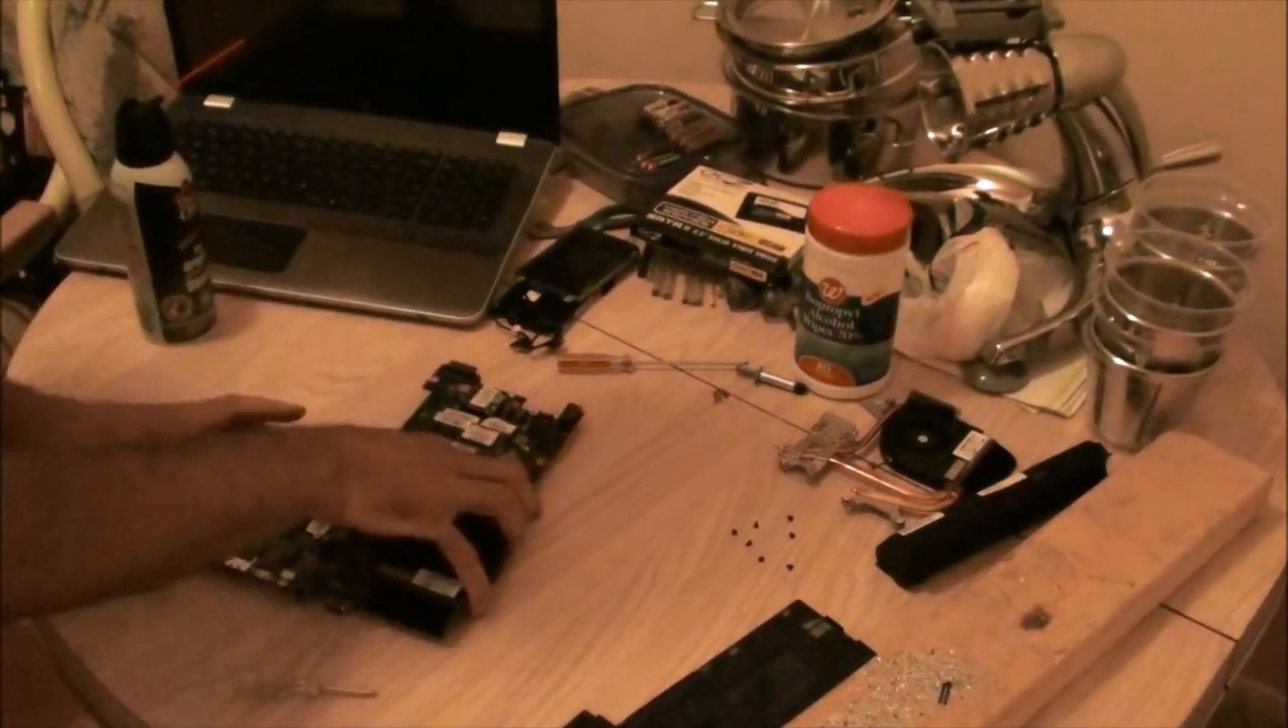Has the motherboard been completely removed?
Yes.